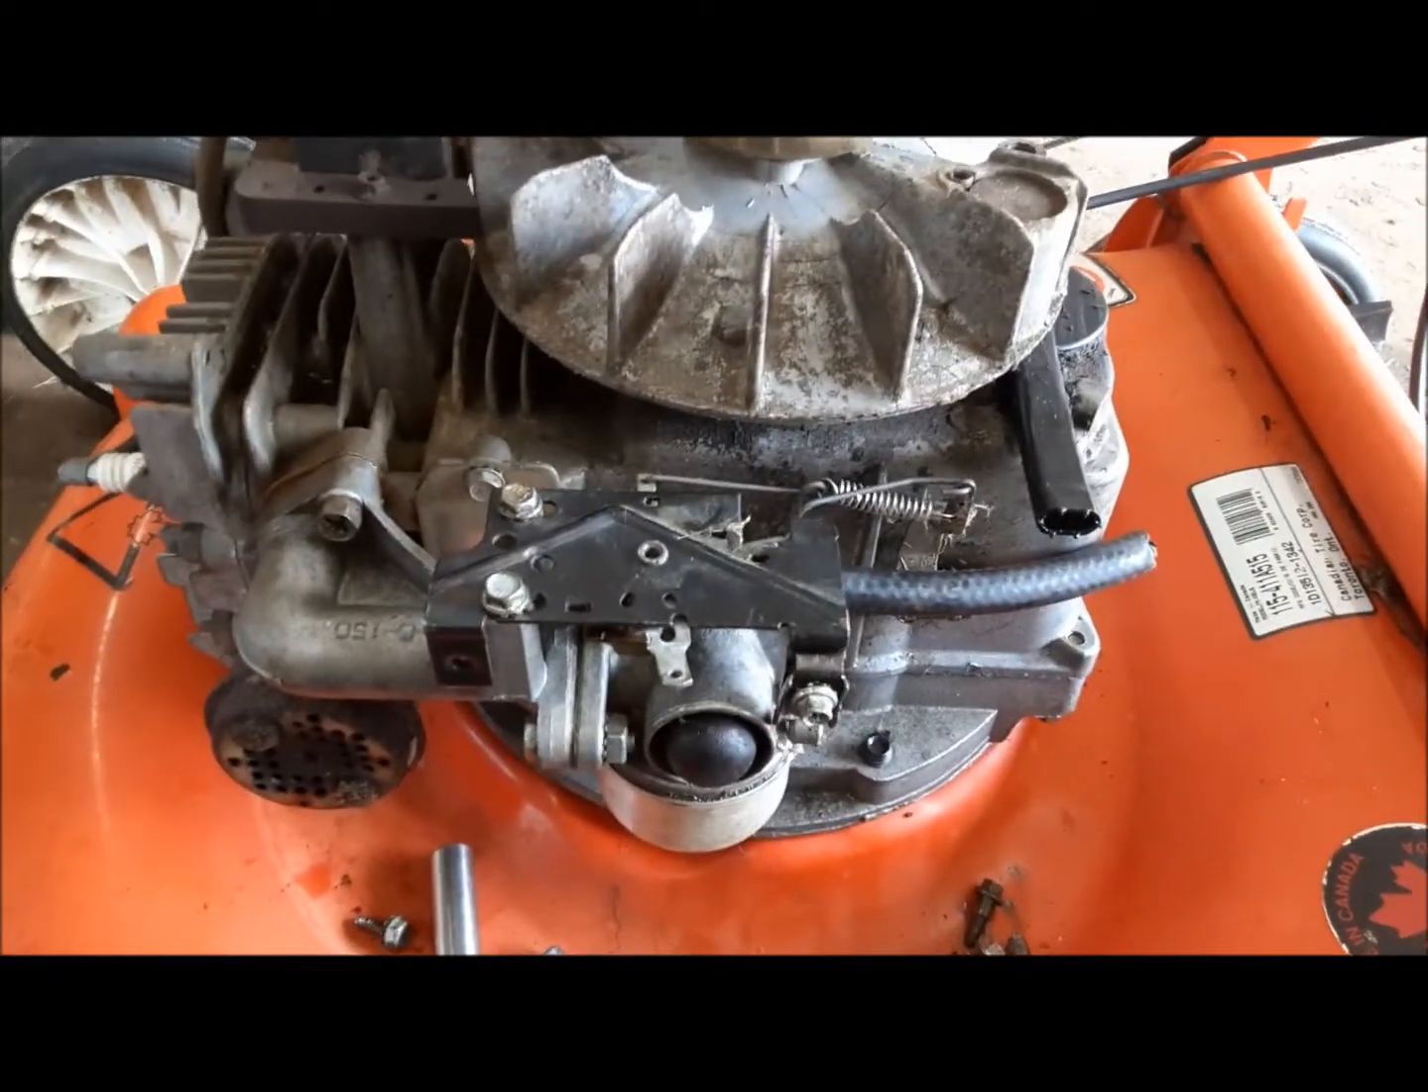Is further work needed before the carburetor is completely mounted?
No.